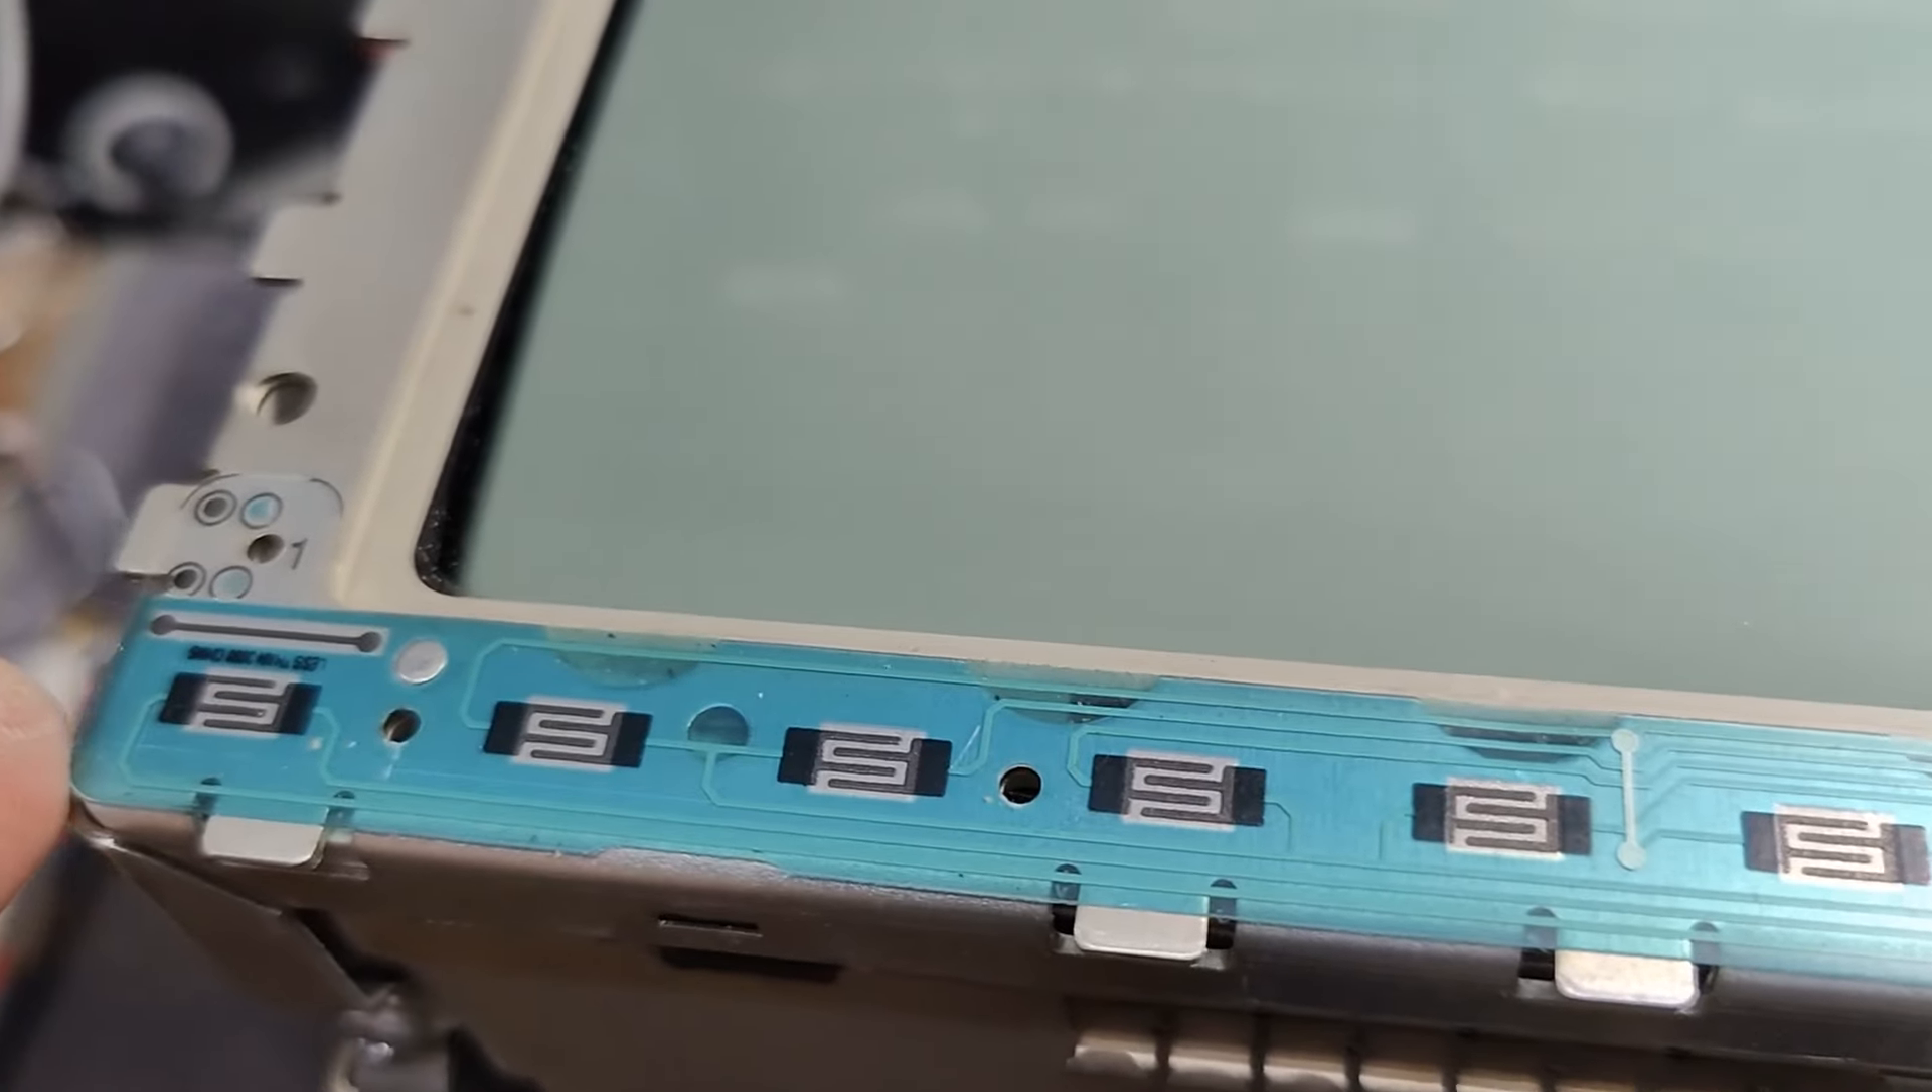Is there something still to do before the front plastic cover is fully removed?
No.